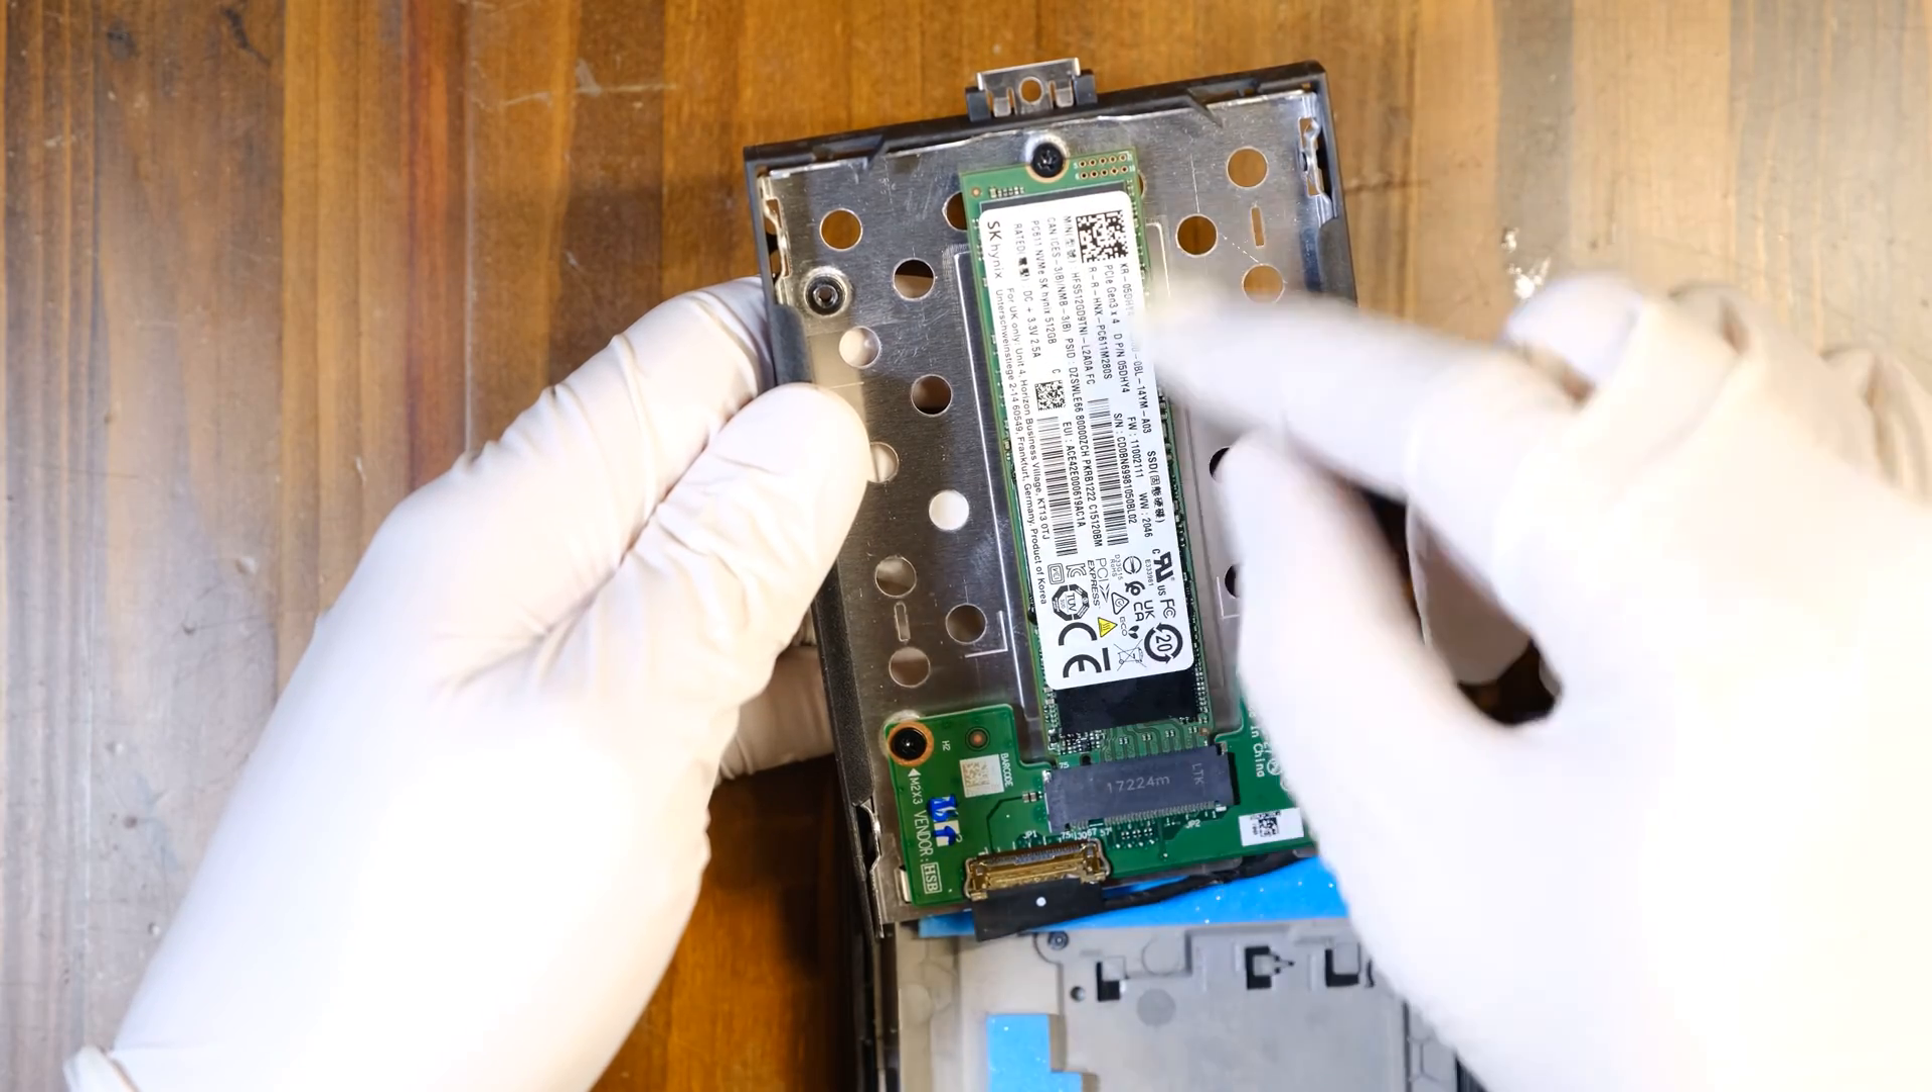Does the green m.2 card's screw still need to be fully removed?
Yes.